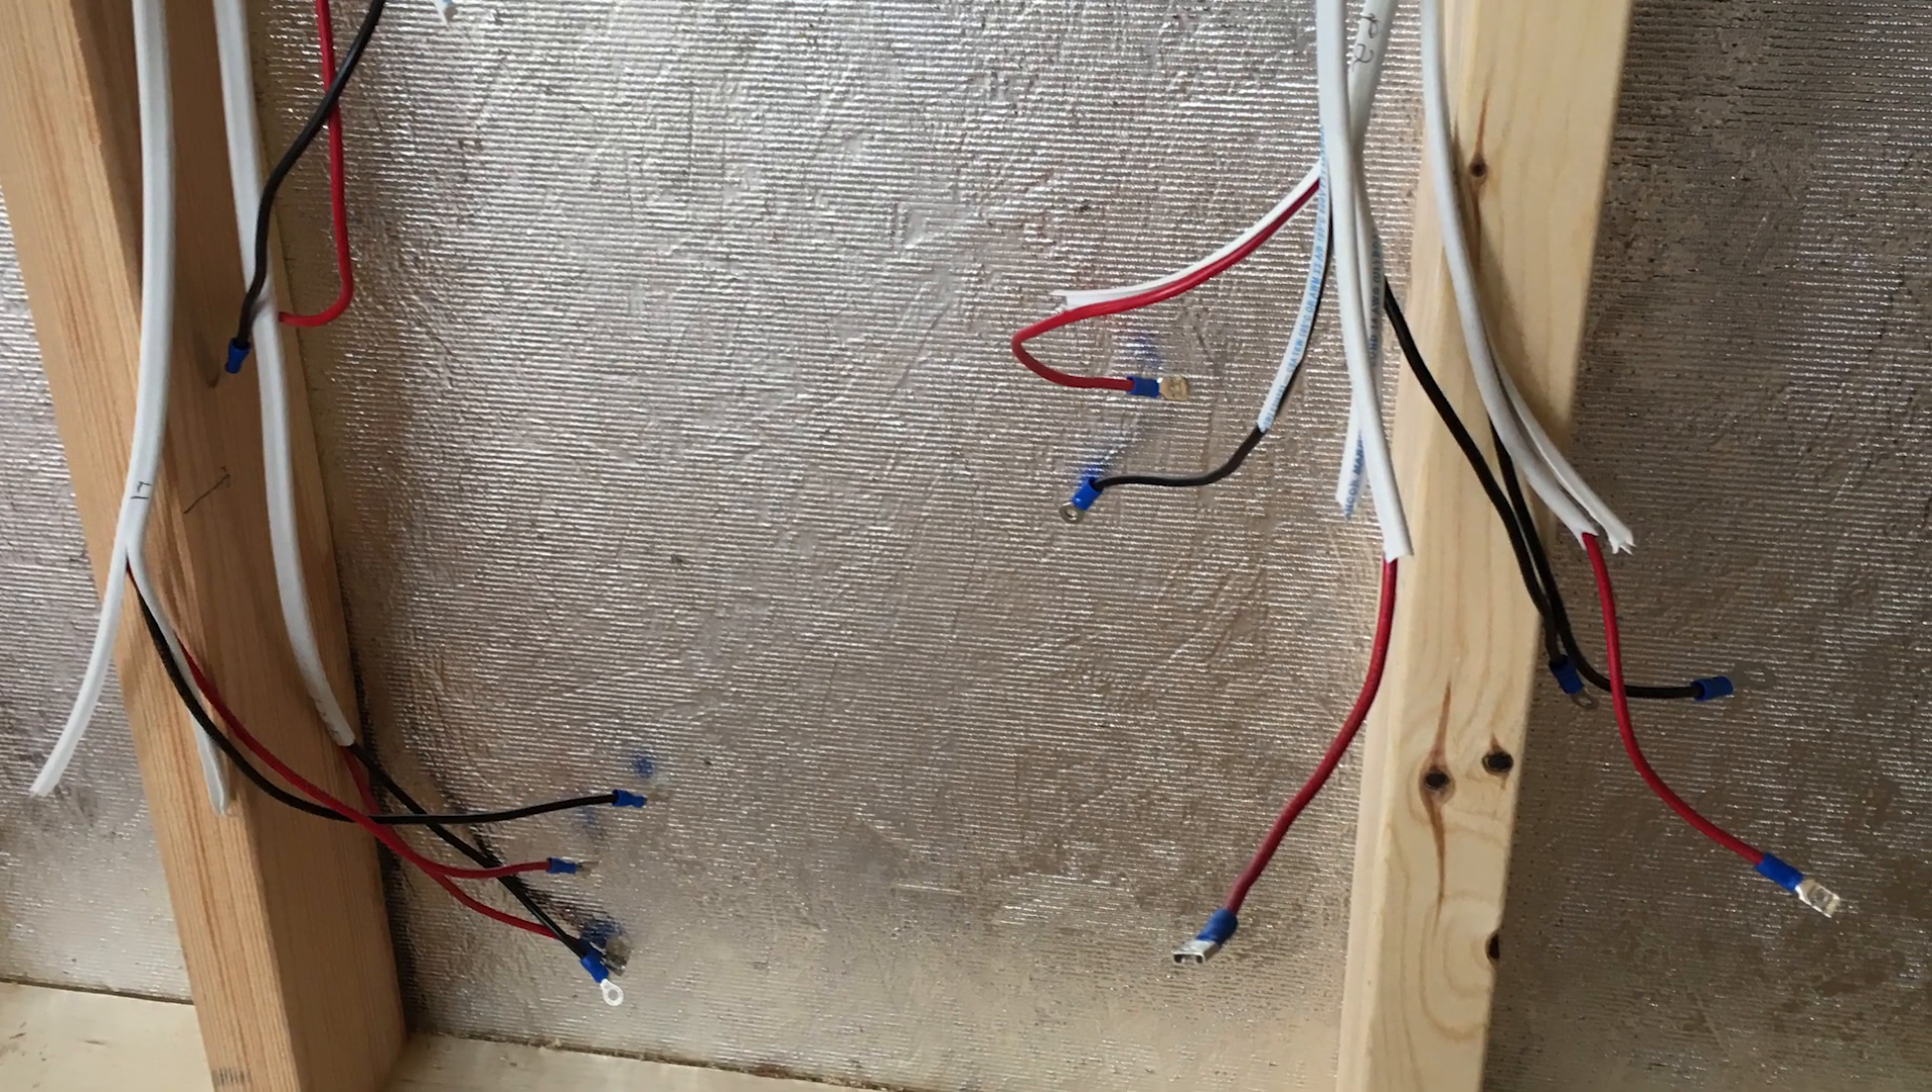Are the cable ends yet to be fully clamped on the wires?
No.